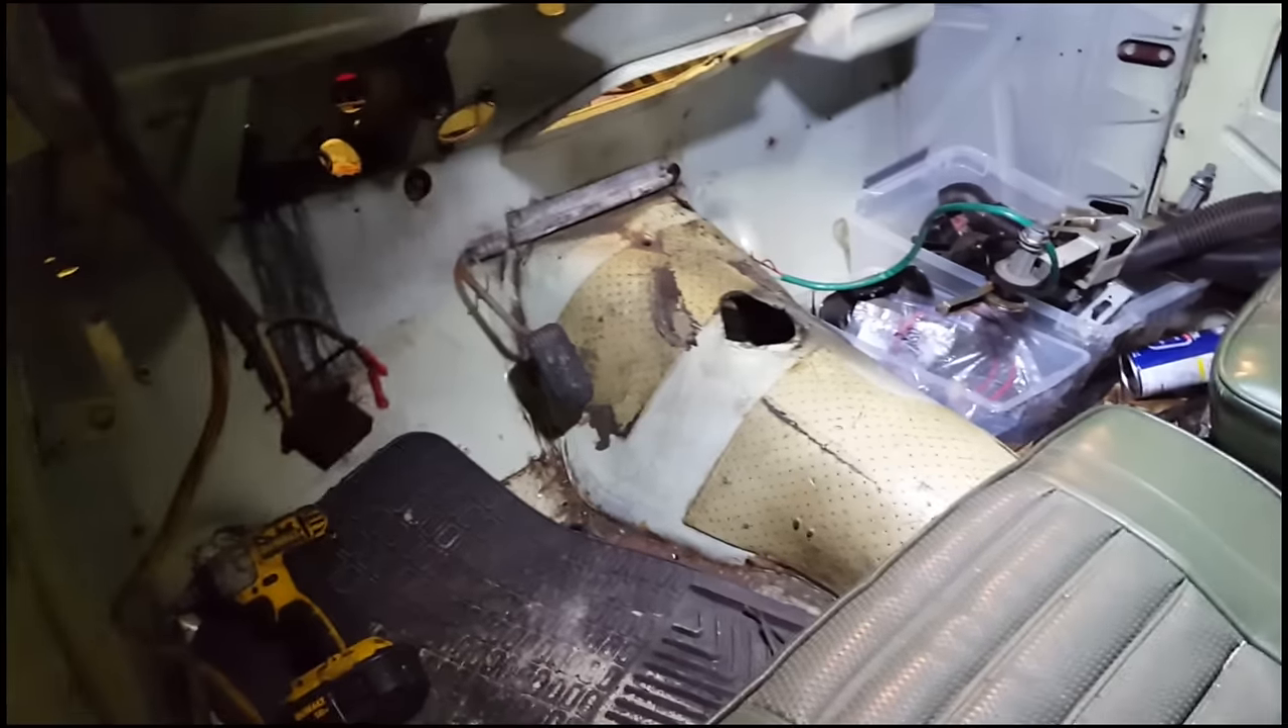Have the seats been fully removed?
No.